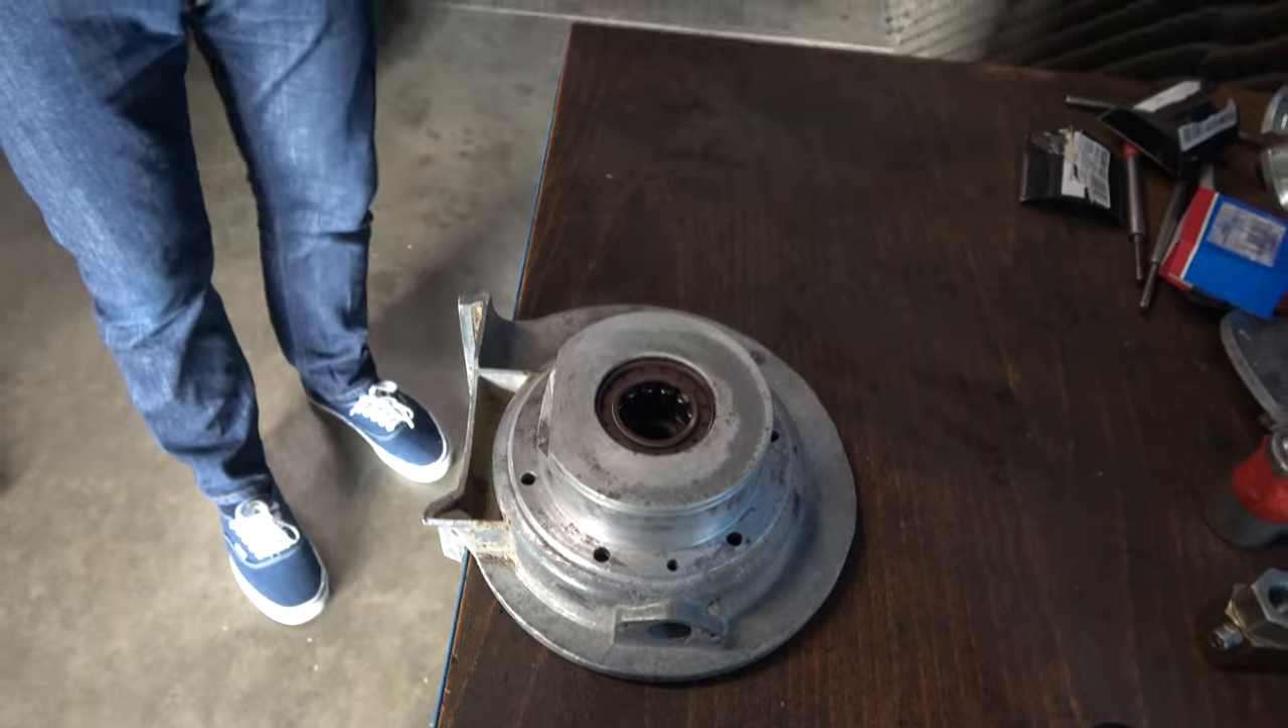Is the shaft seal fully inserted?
Yes.